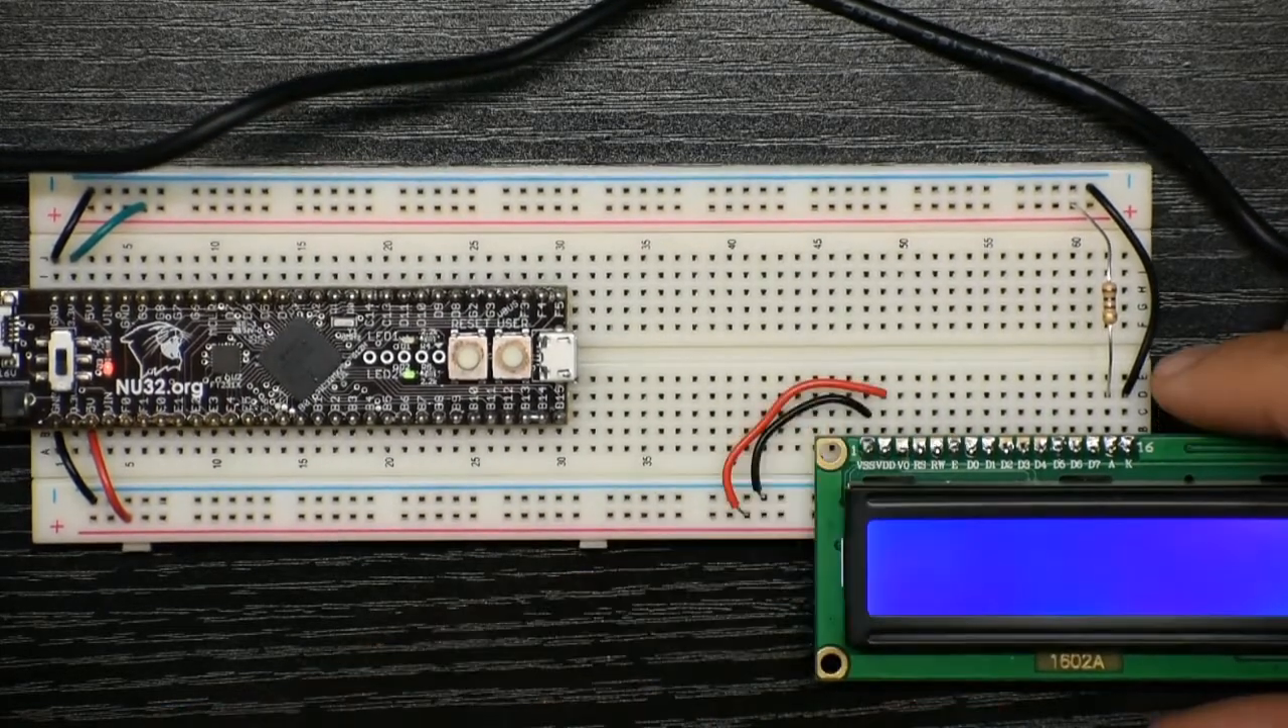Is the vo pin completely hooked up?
No.